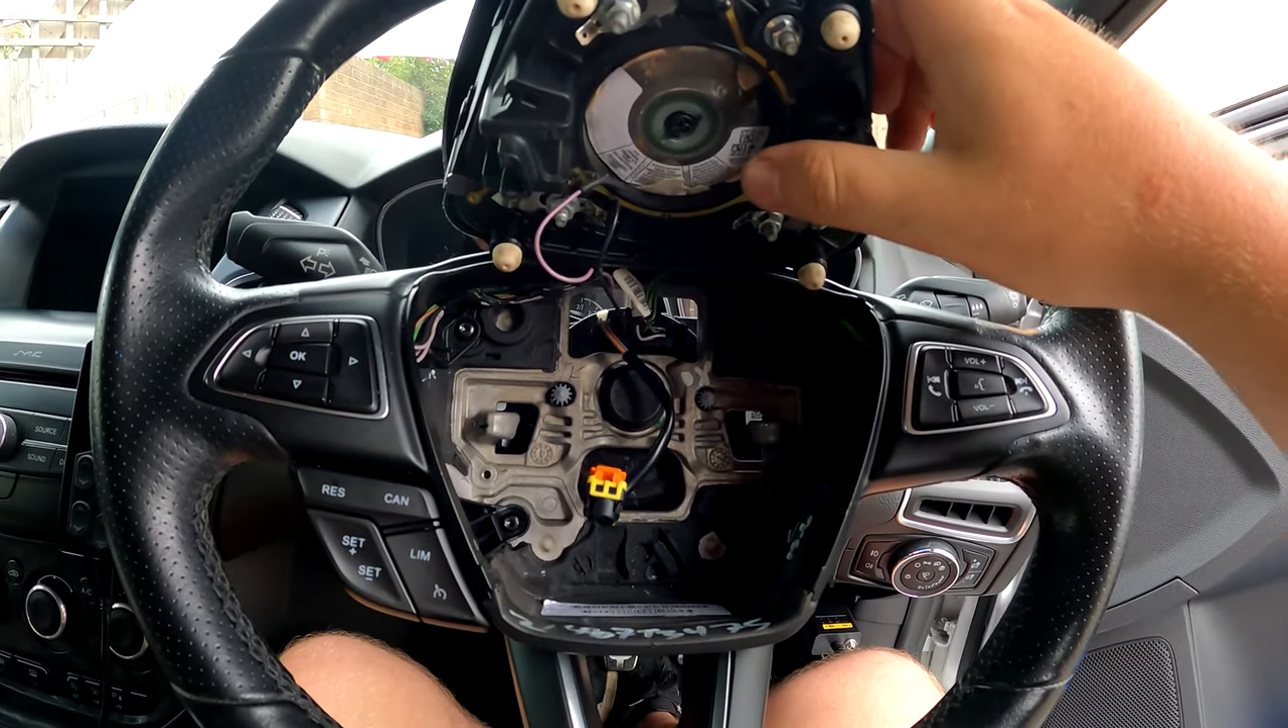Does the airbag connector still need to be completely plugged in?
Yes.